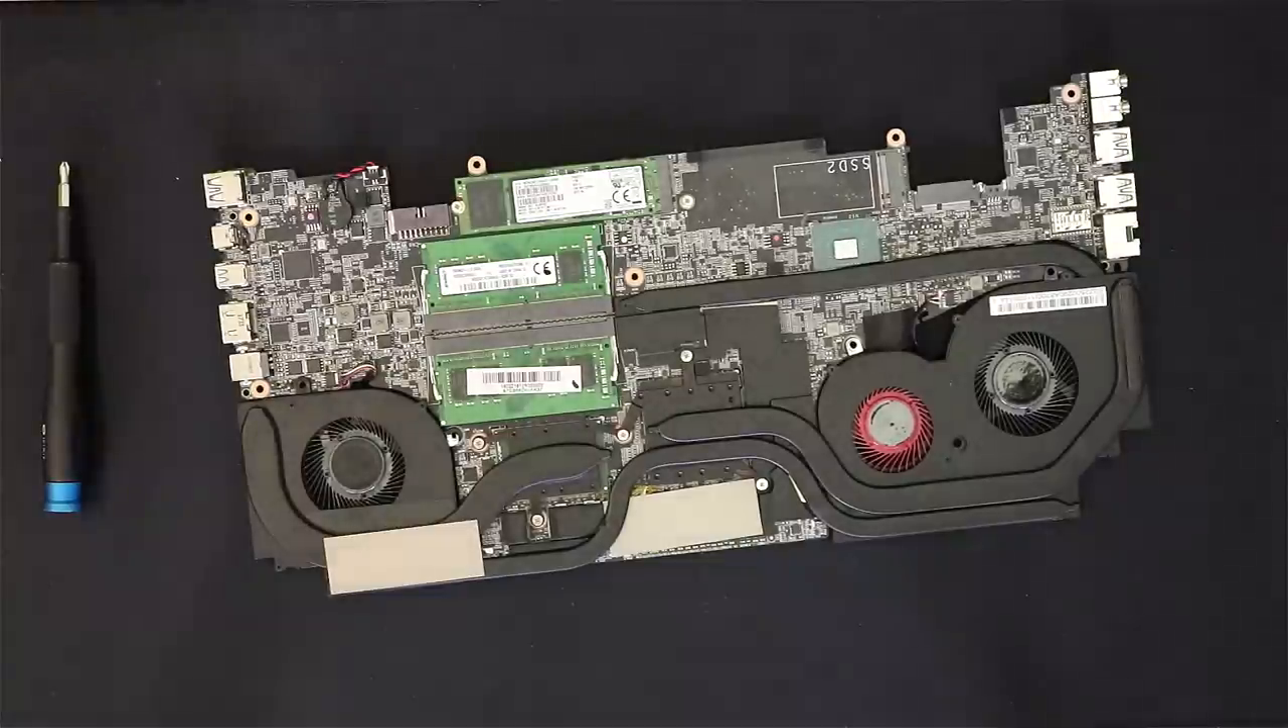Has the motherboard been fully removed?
Yes.